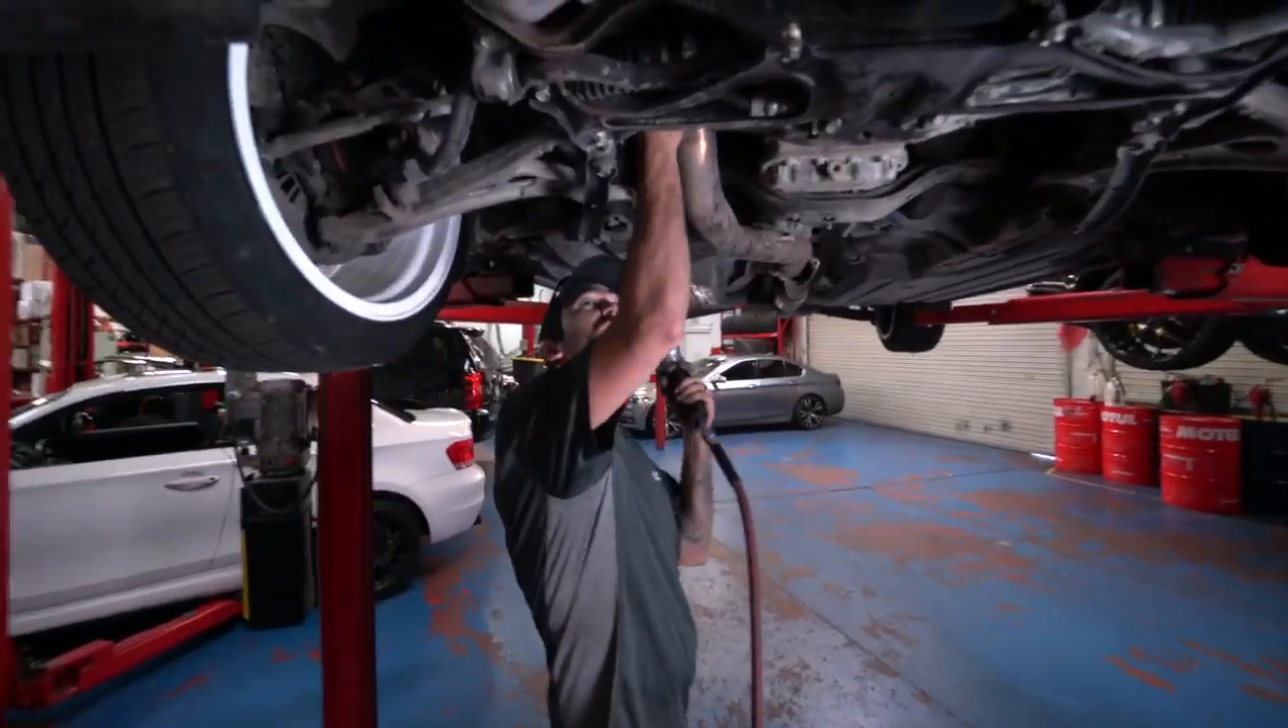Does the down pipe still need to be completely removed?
Yes.